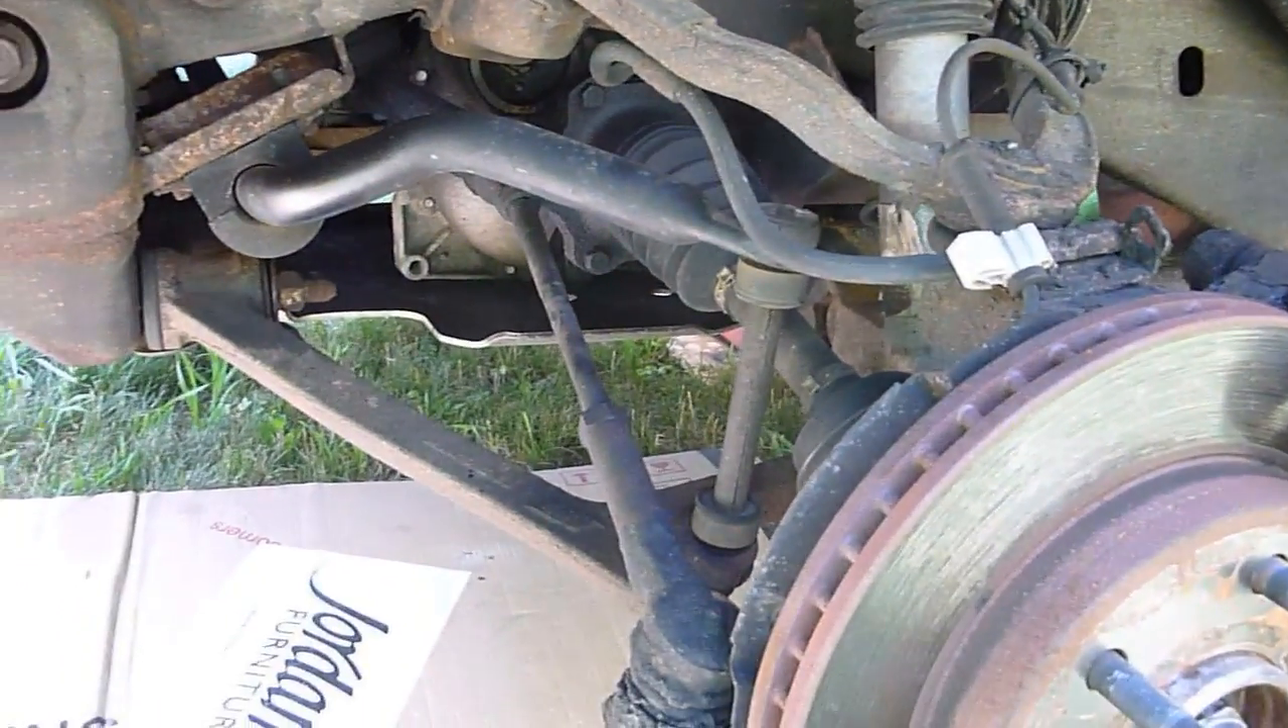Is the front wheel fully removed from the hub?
Yes.